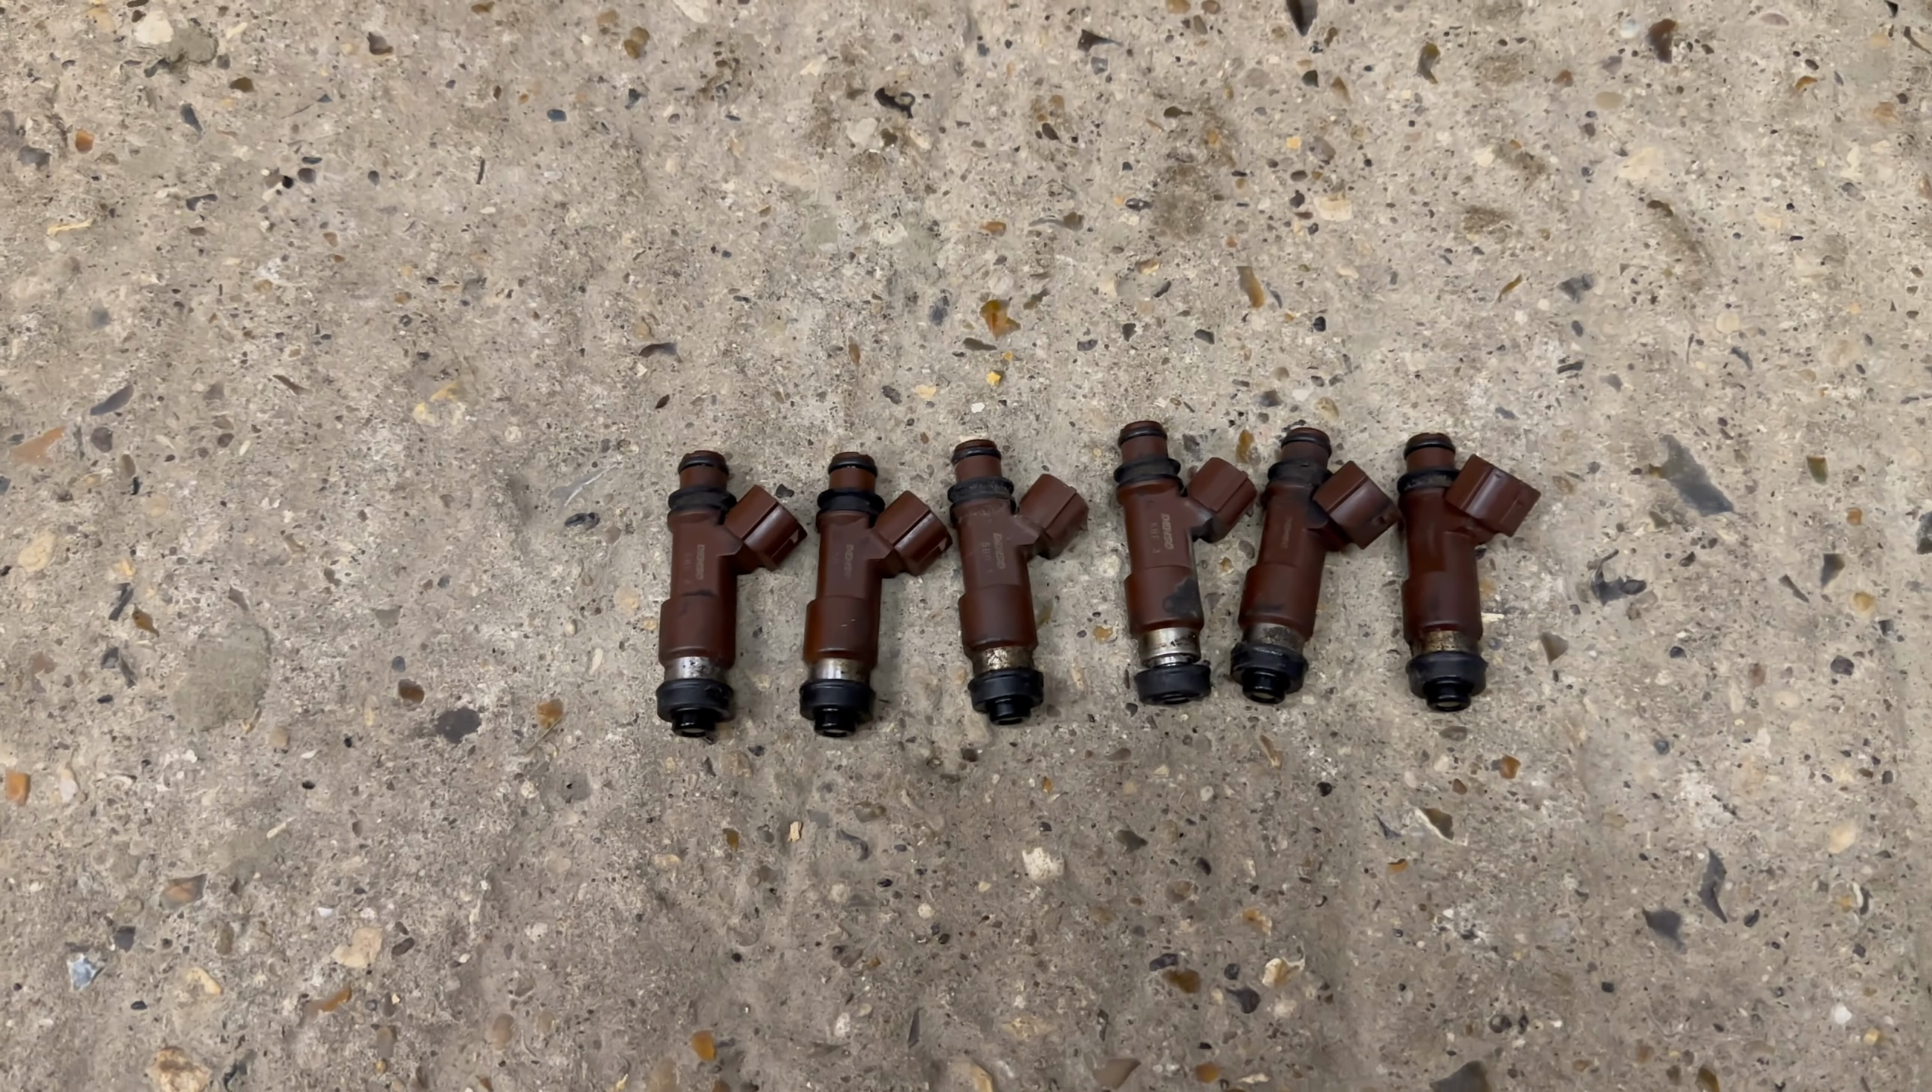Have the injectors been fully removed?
Yes.